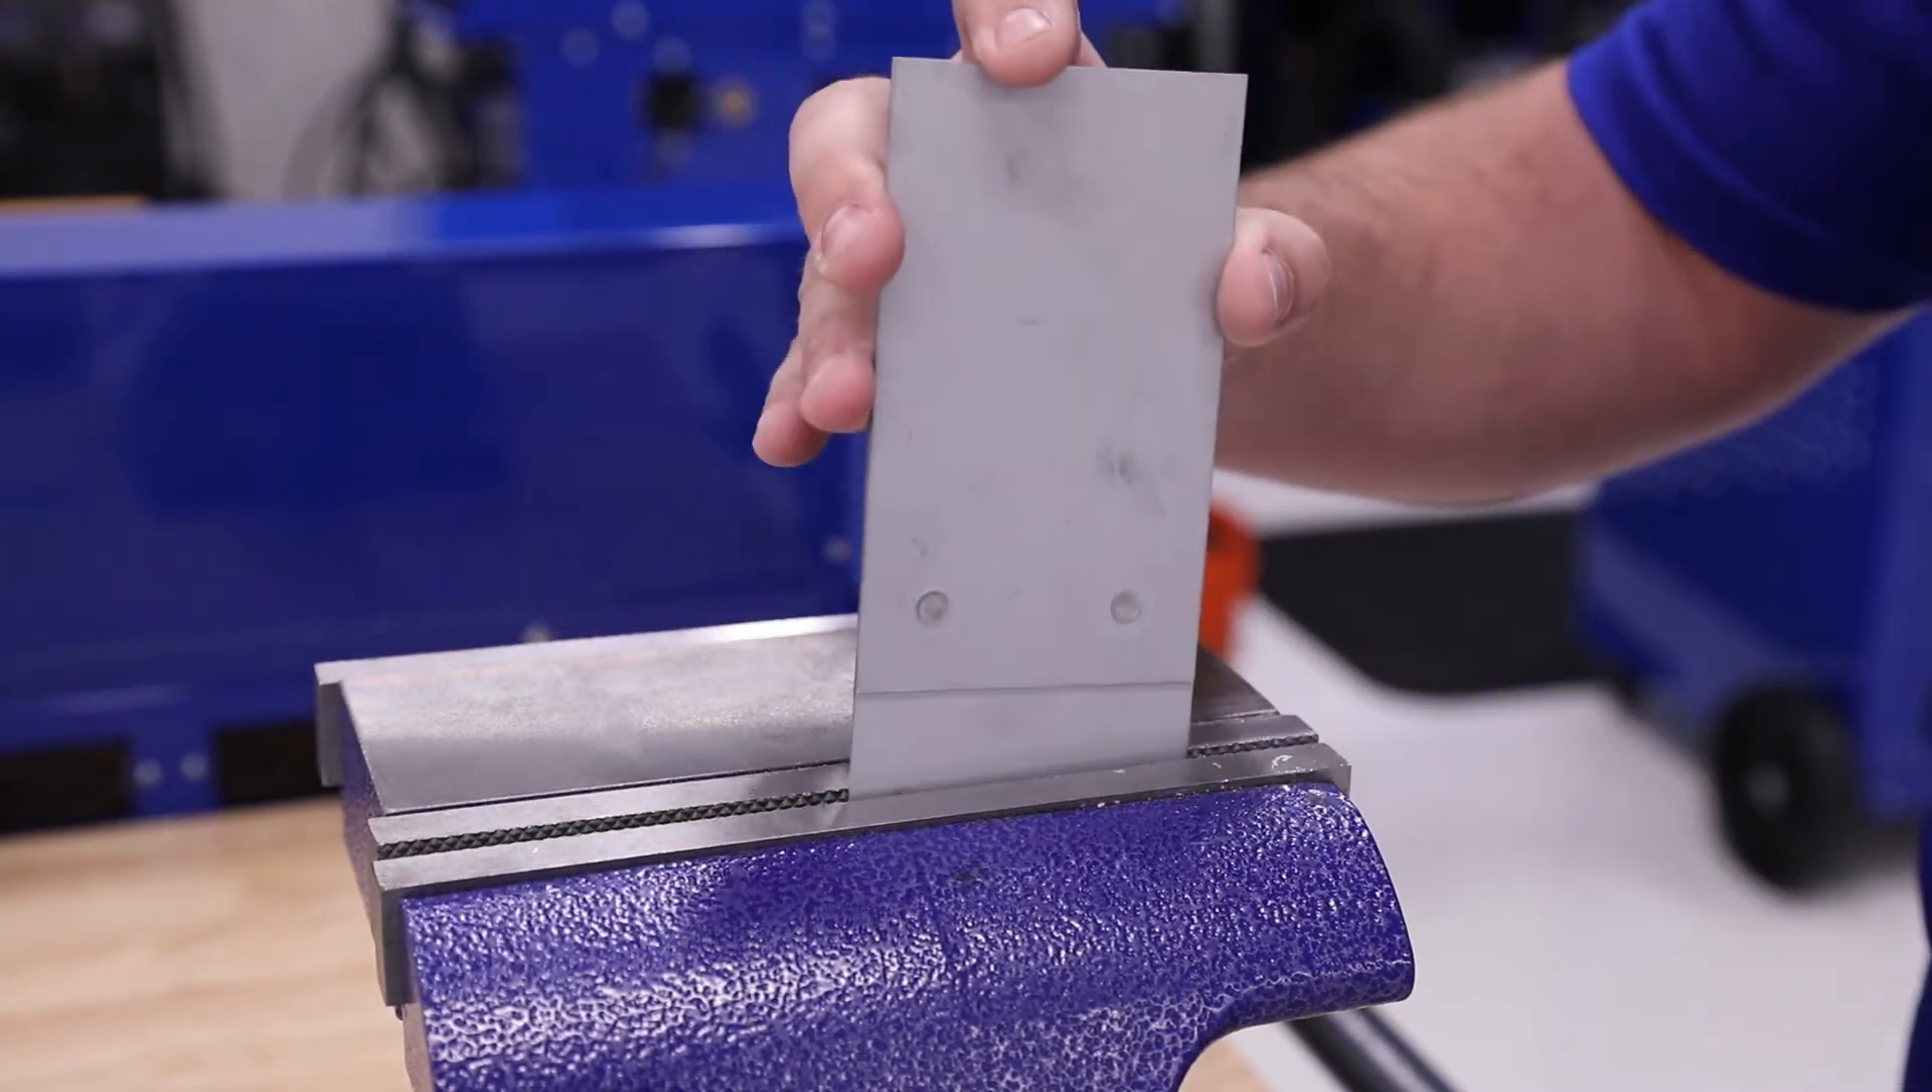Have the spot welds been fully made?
Yes.